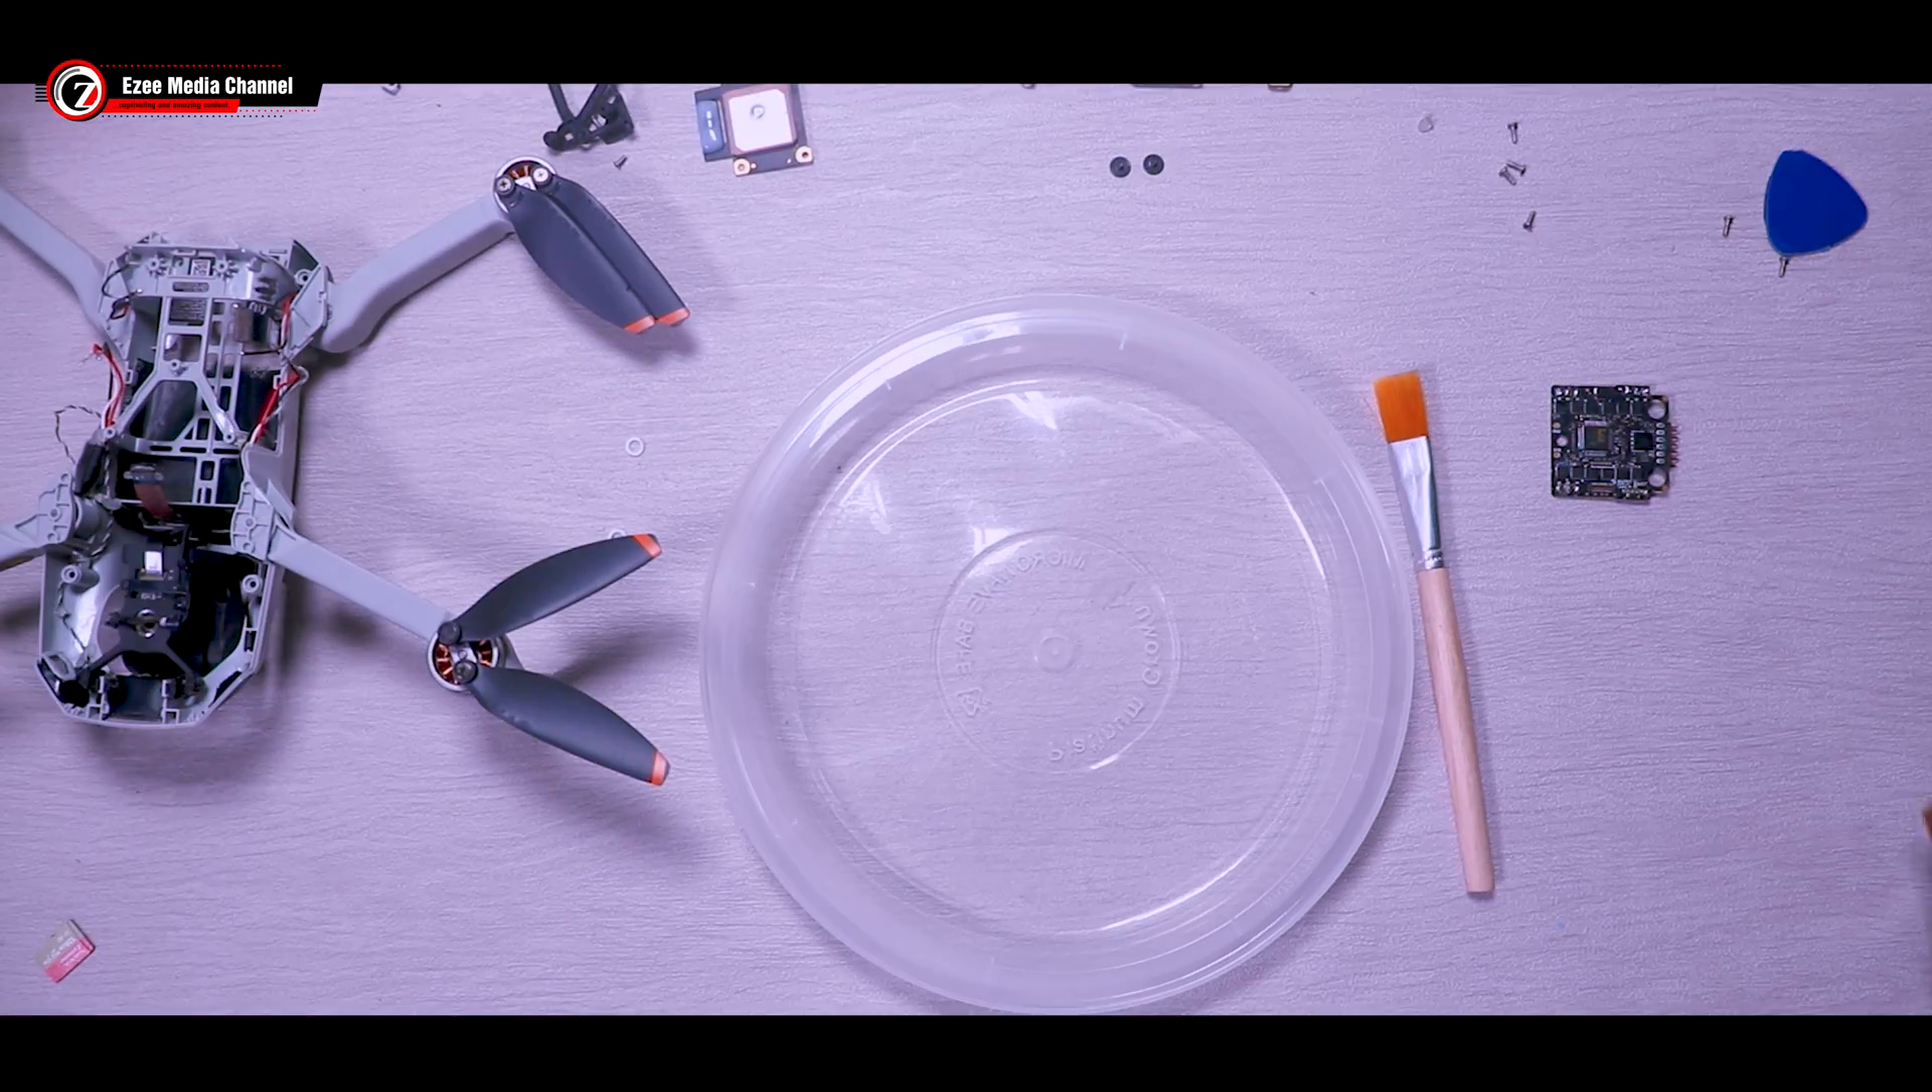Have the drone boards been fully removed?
Yes.